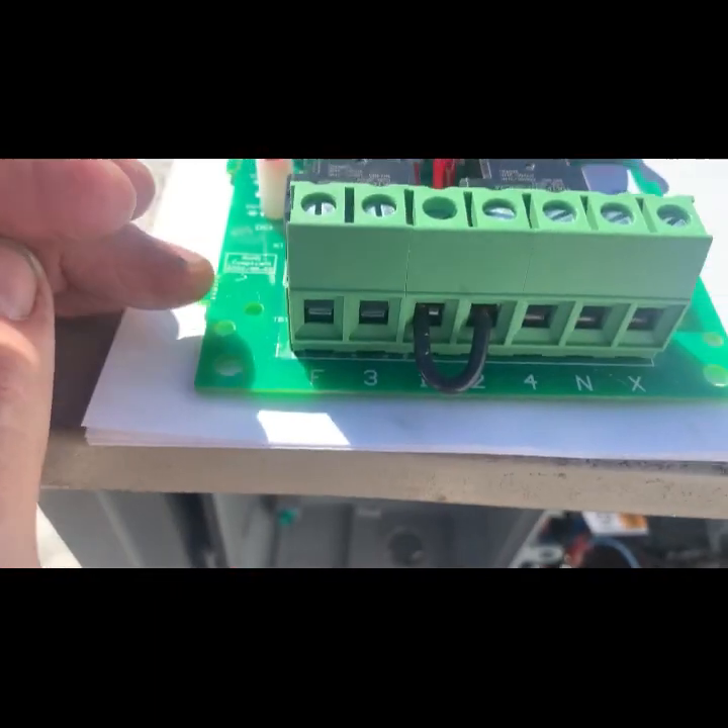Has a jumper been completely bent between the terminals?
Yes.